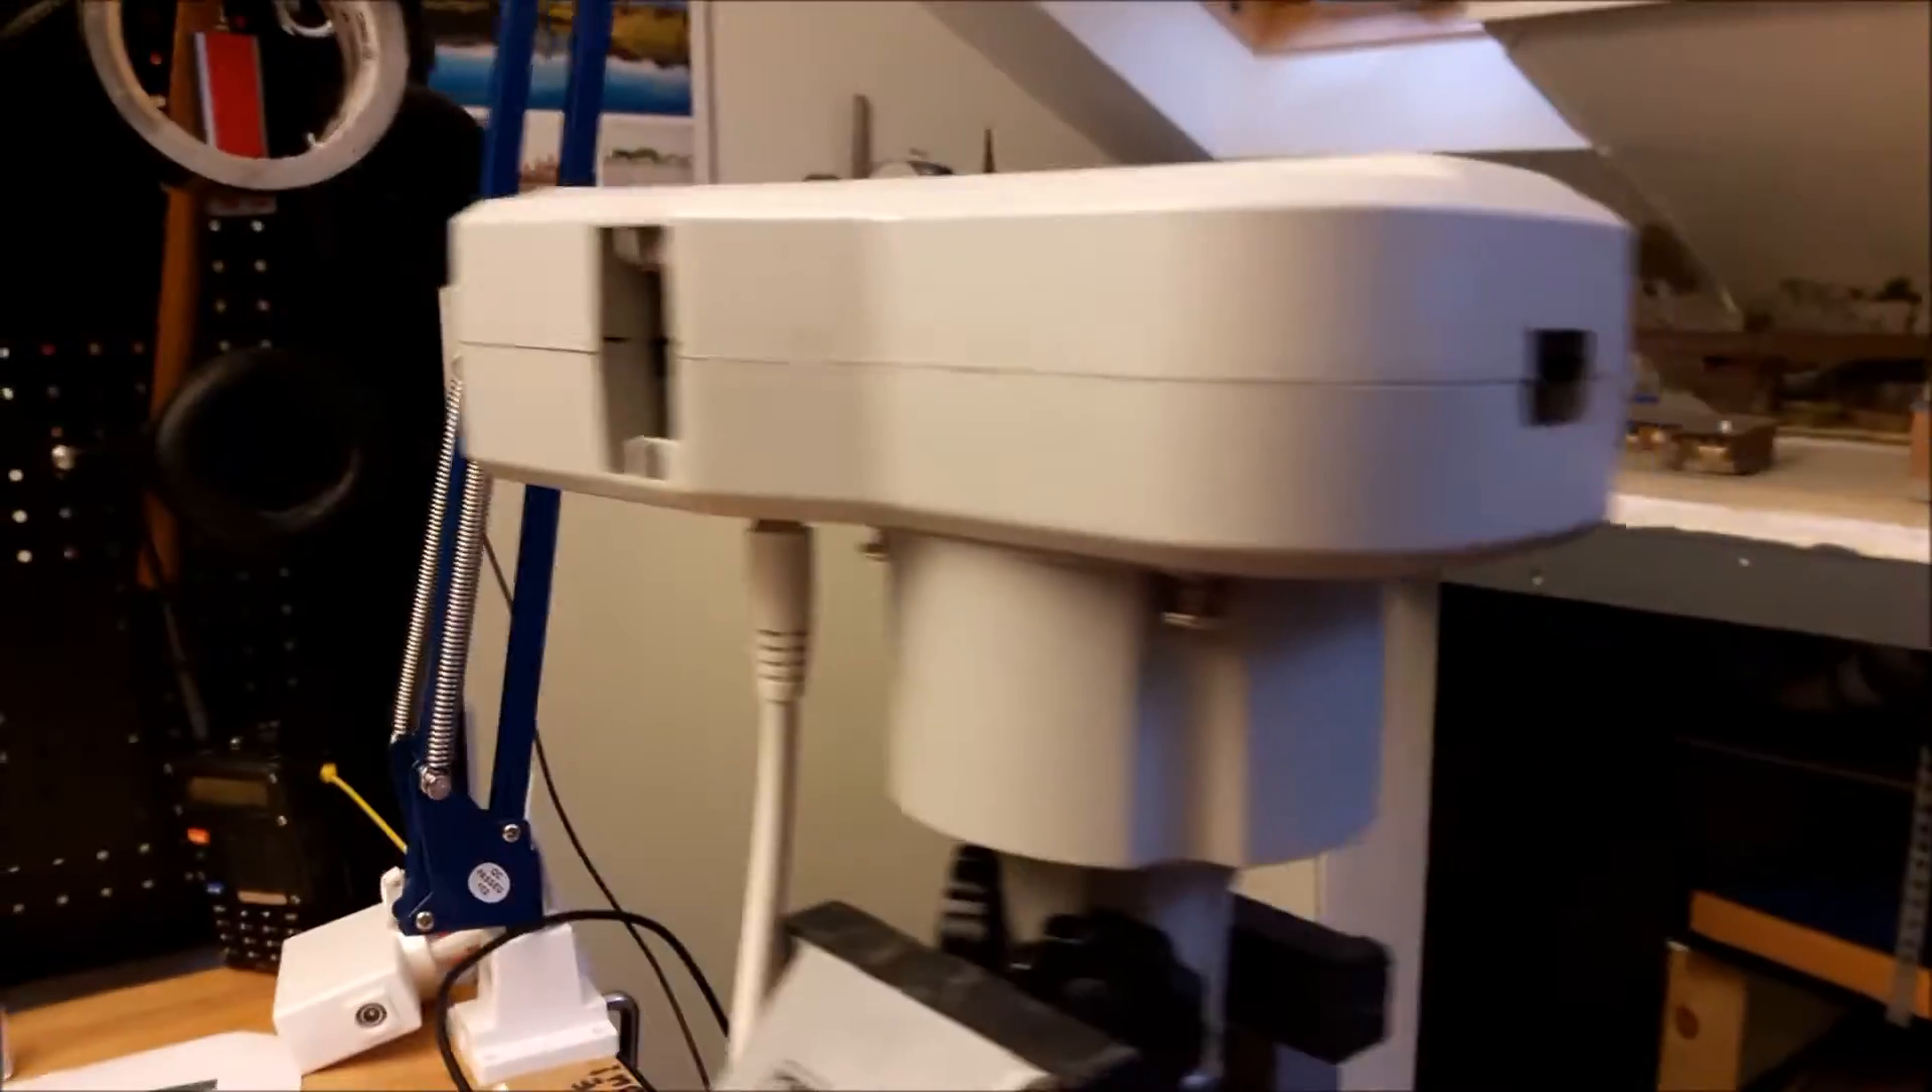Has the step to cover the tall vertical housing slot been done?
No.